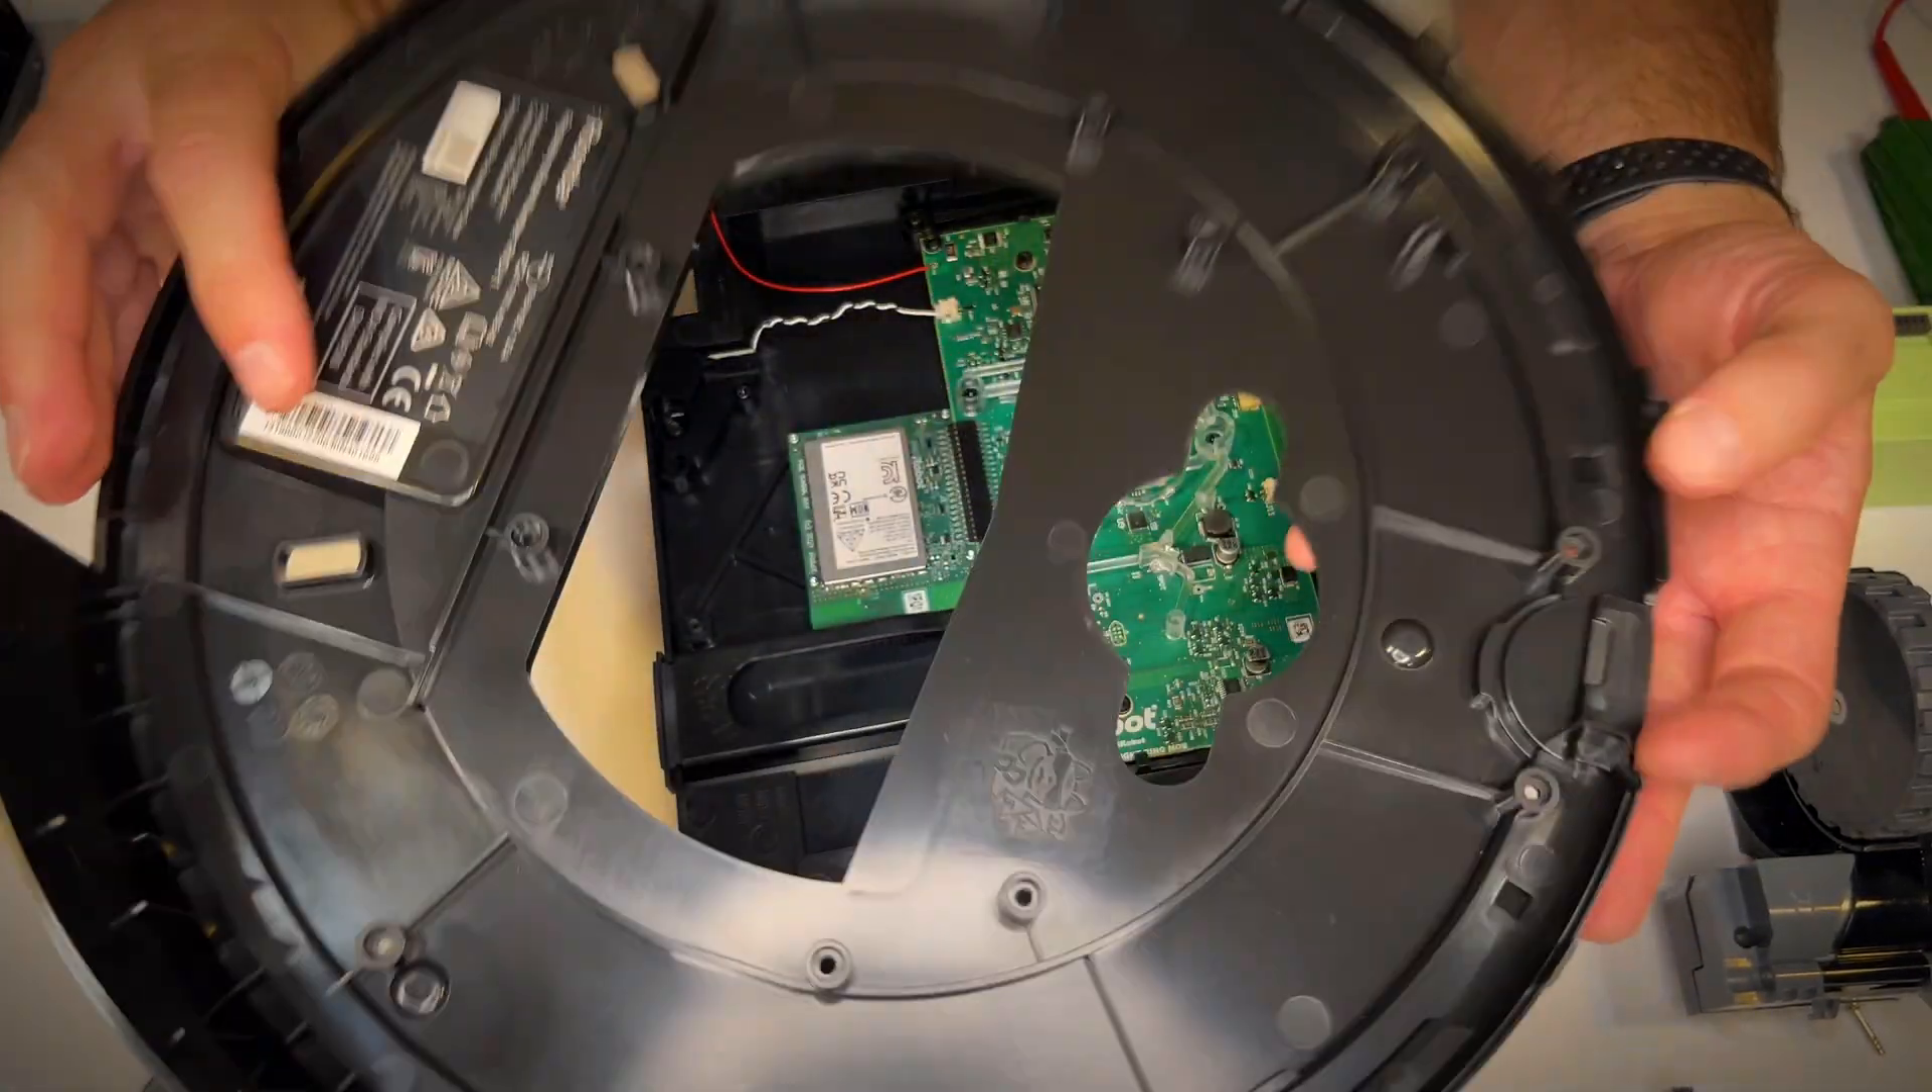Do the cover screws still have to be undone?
No.